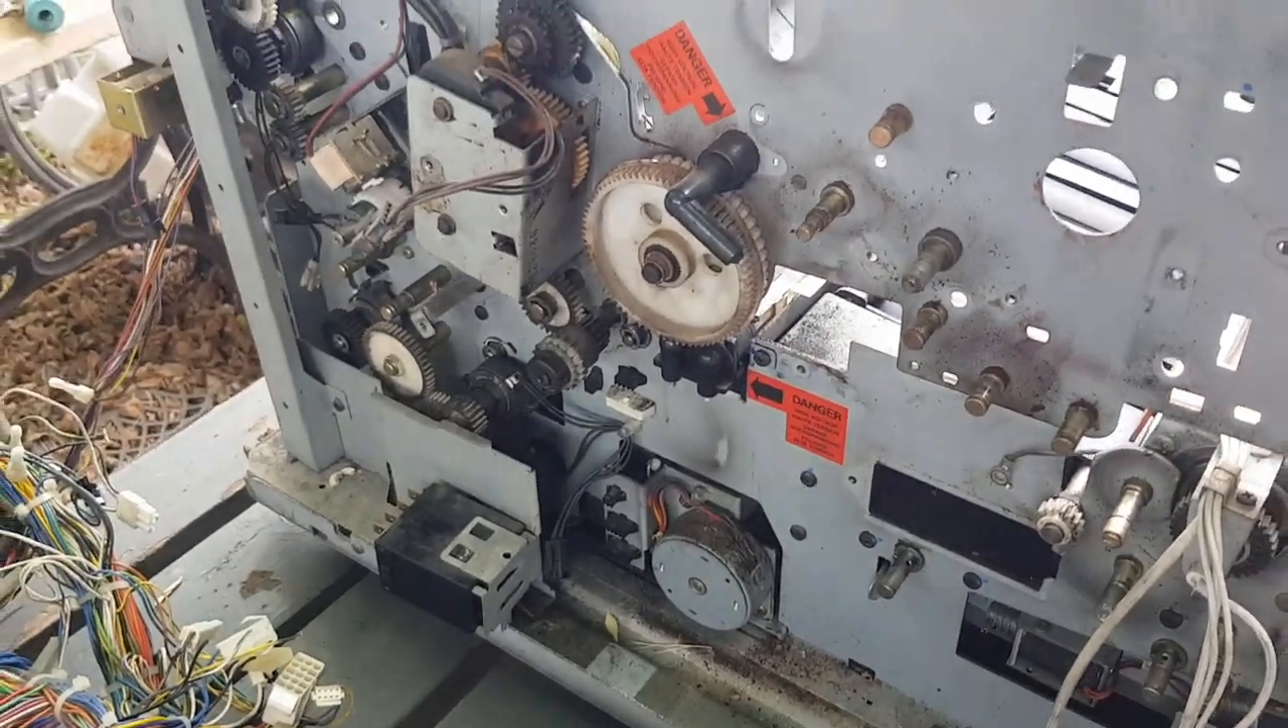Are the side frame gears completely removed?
No.